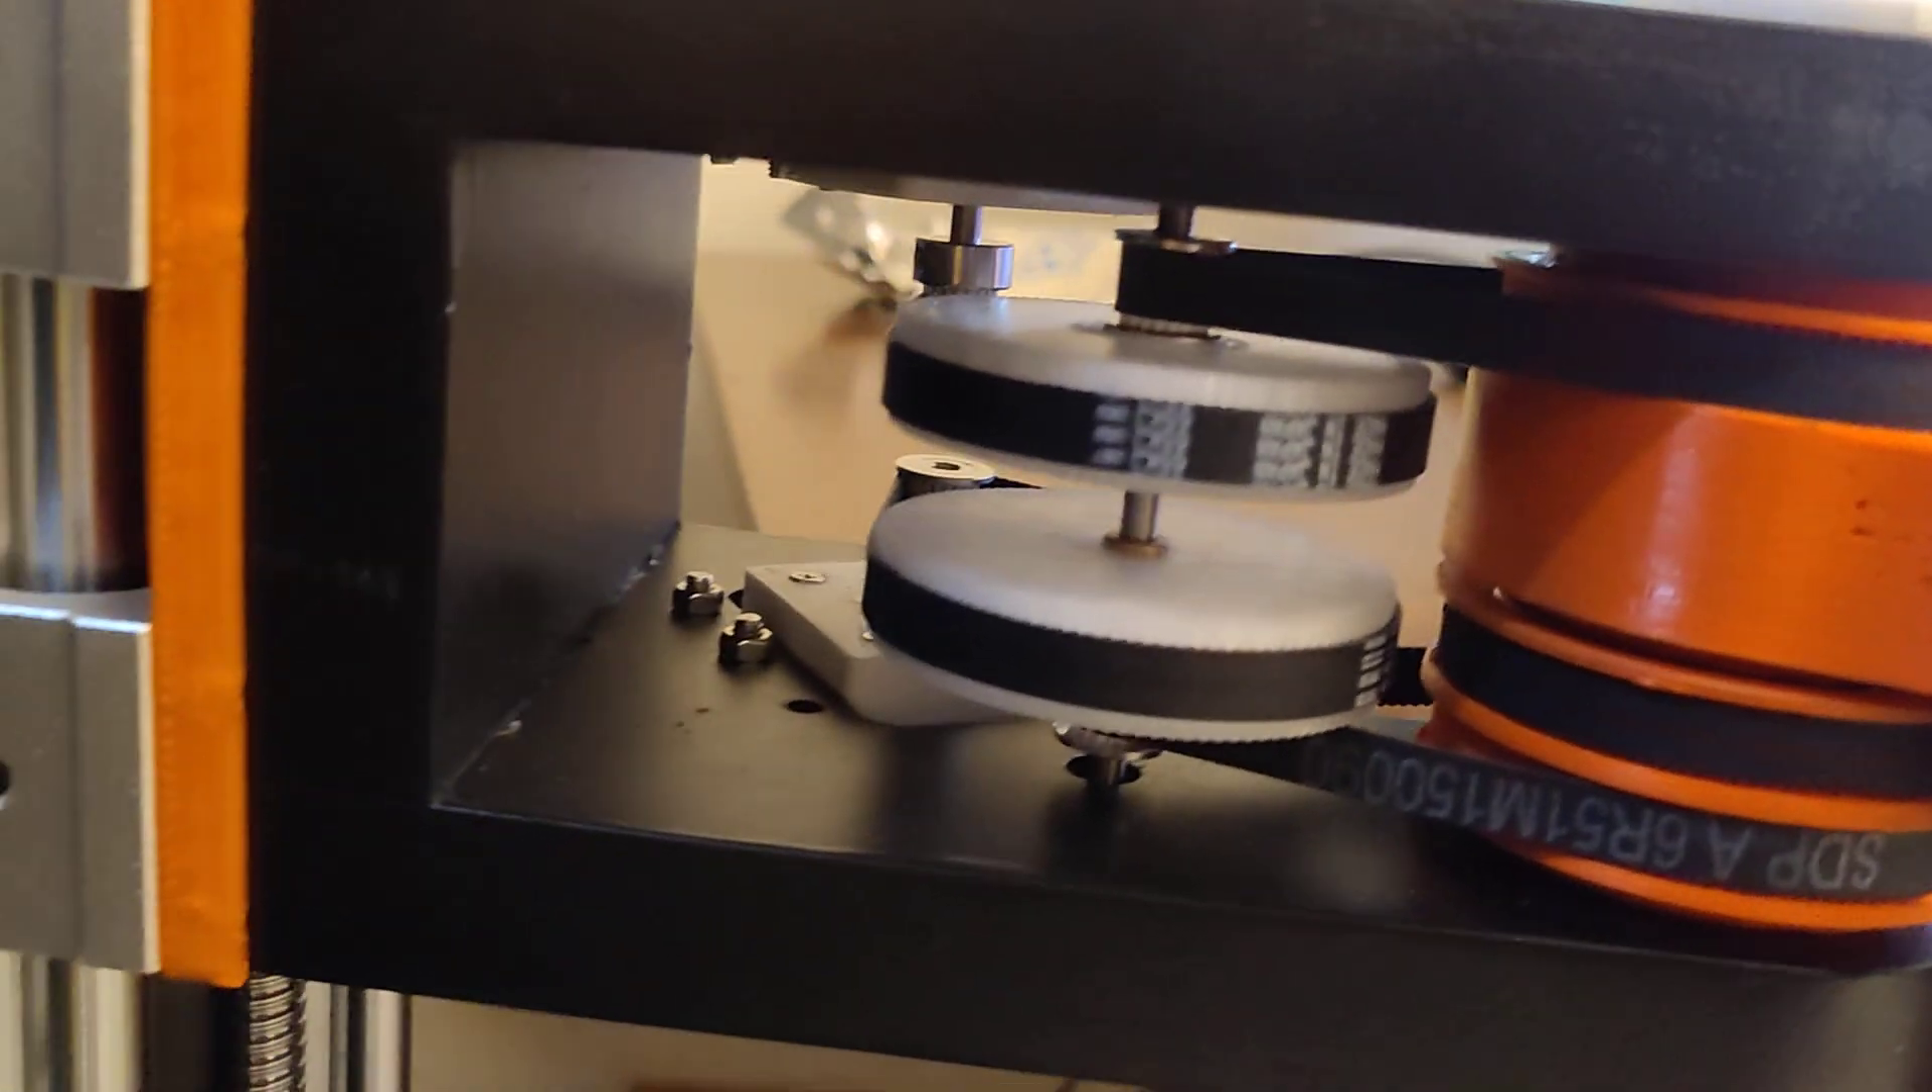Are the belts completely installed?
Yes.